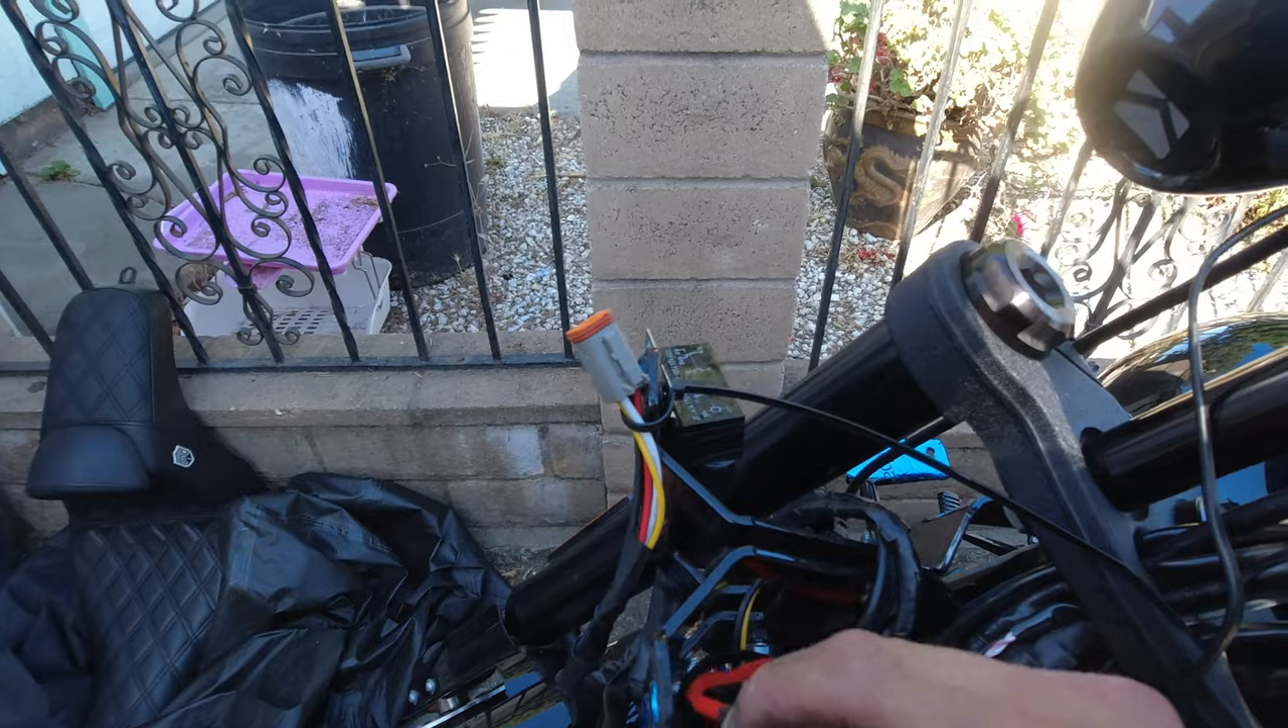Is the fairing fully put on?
No.